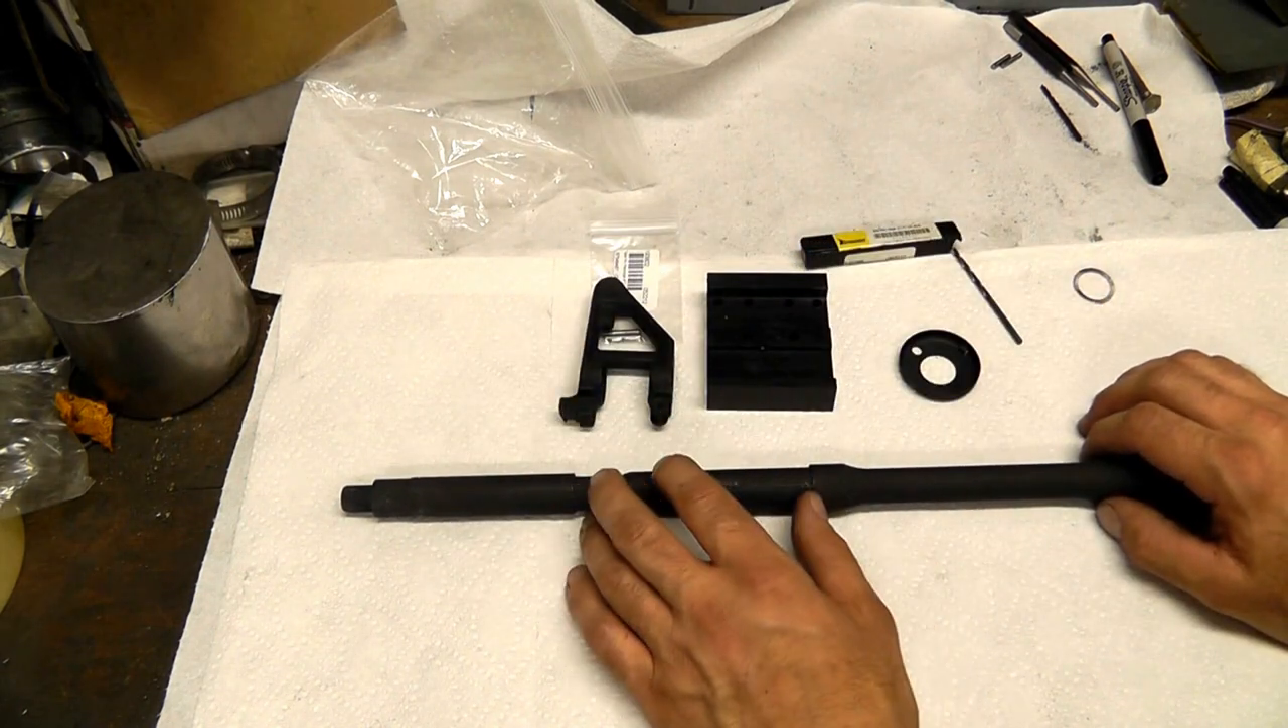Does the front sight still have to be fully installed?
Yes.